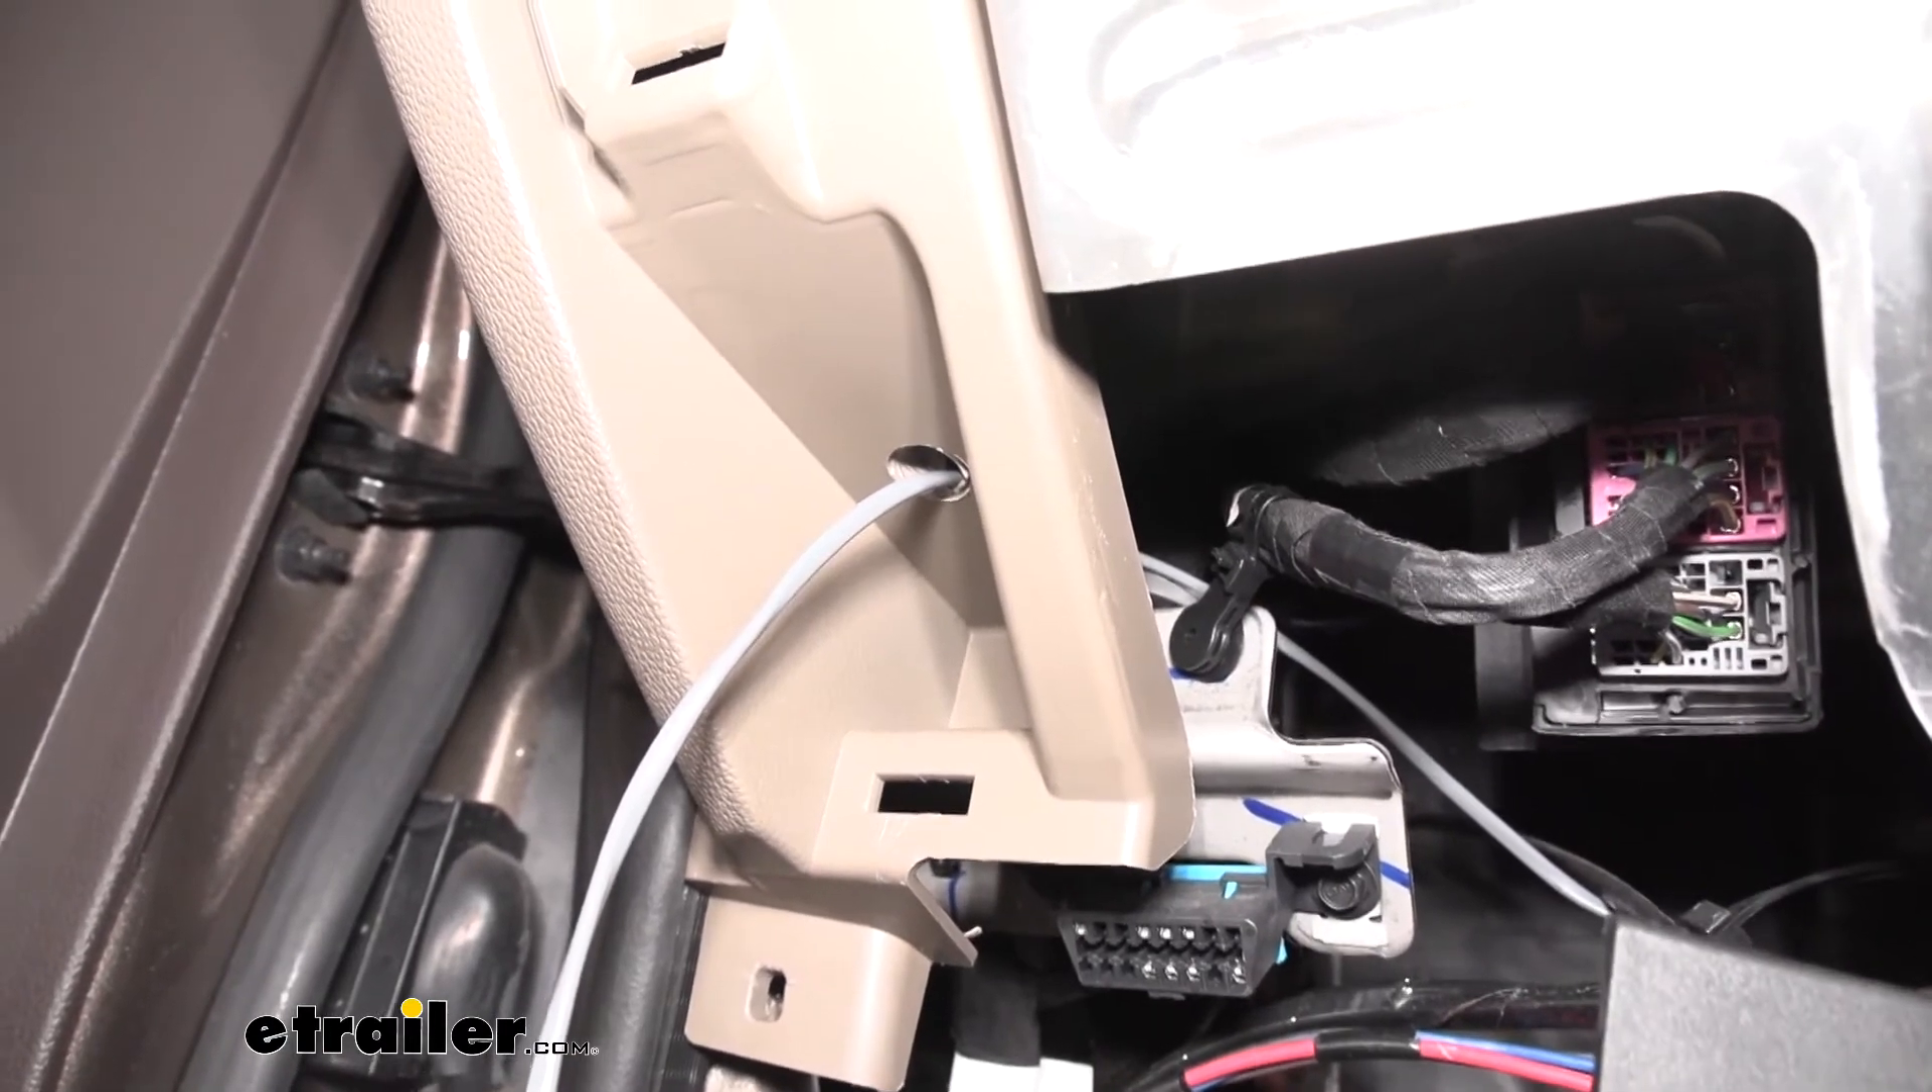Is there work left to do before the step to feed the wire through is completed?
No.